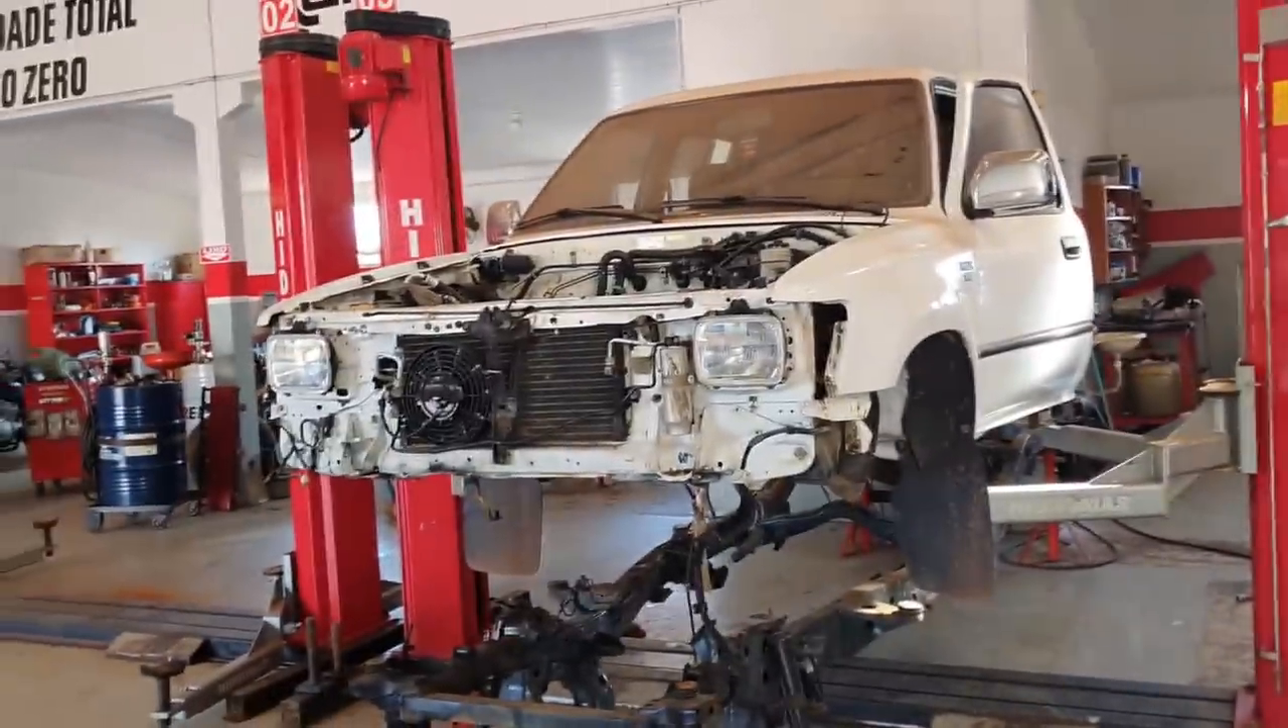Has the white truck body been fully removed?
Yes.